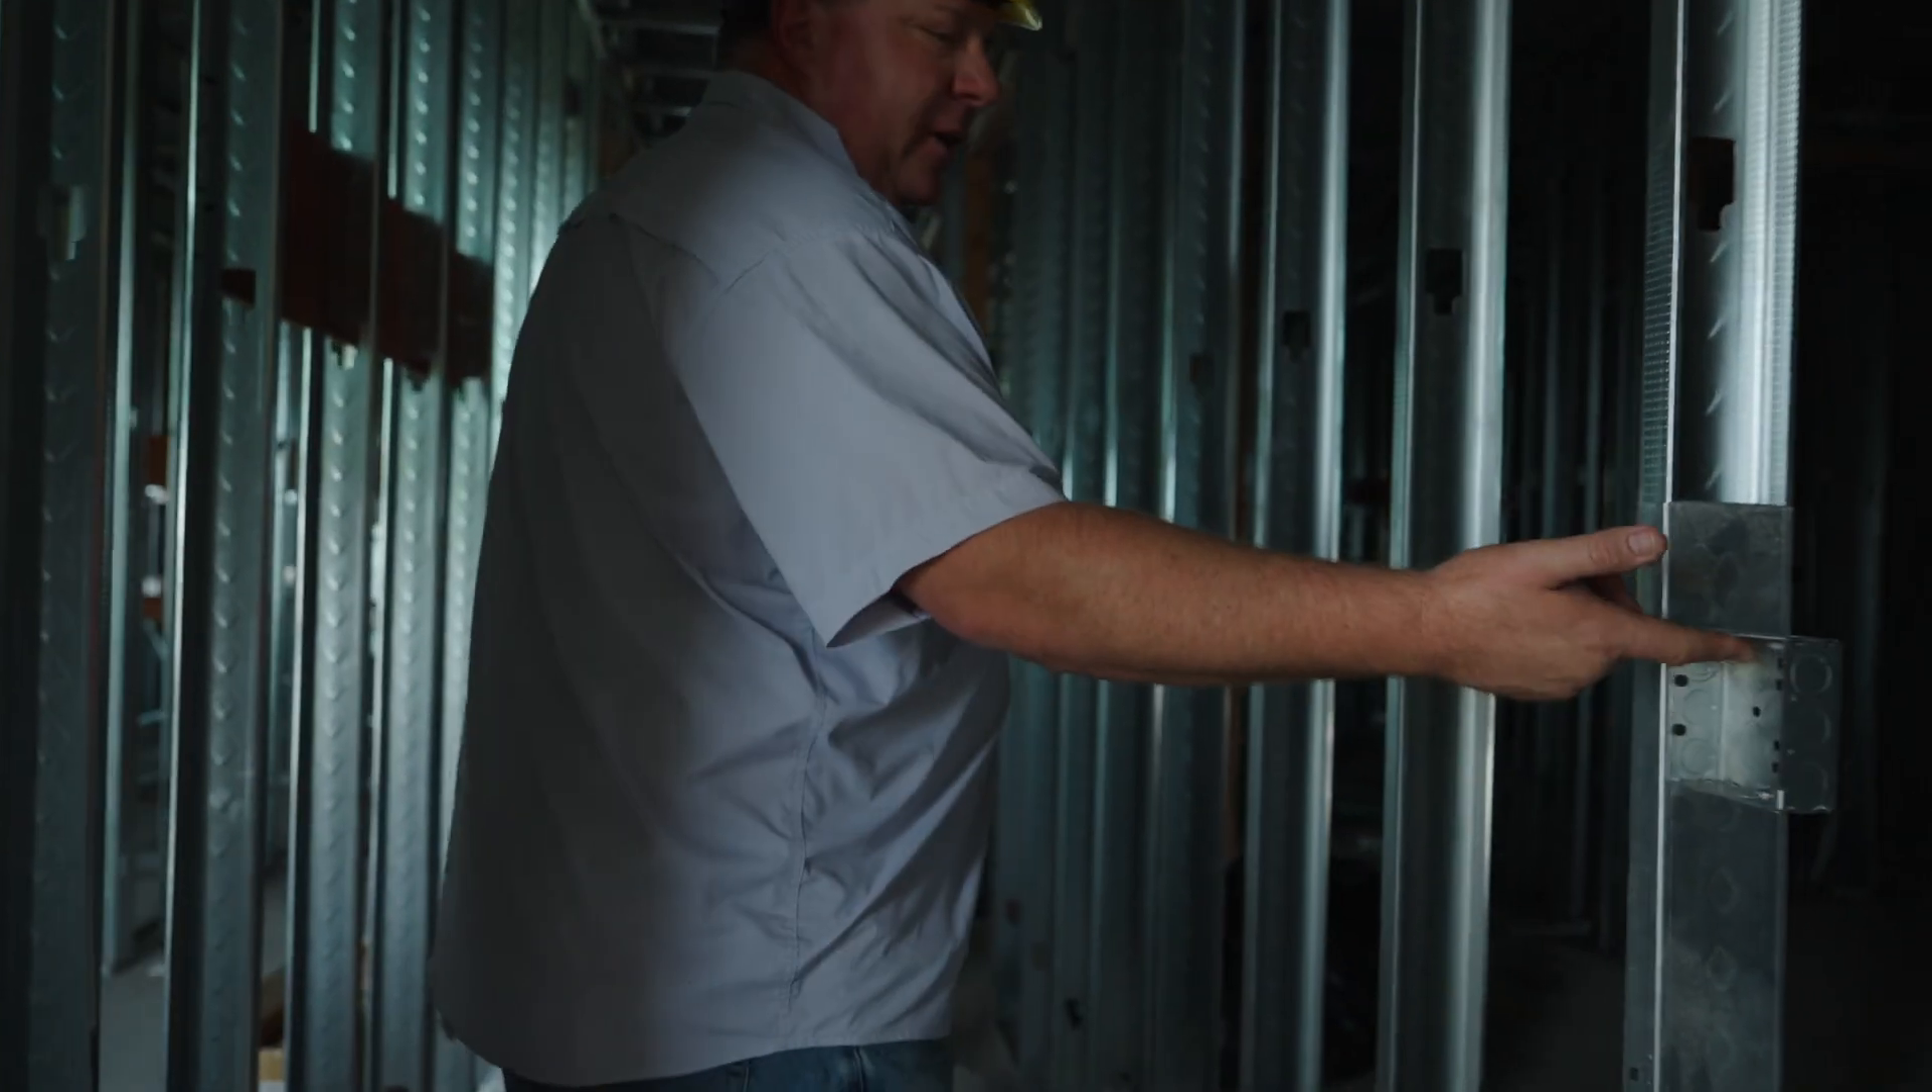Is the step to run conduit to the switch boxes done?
No.